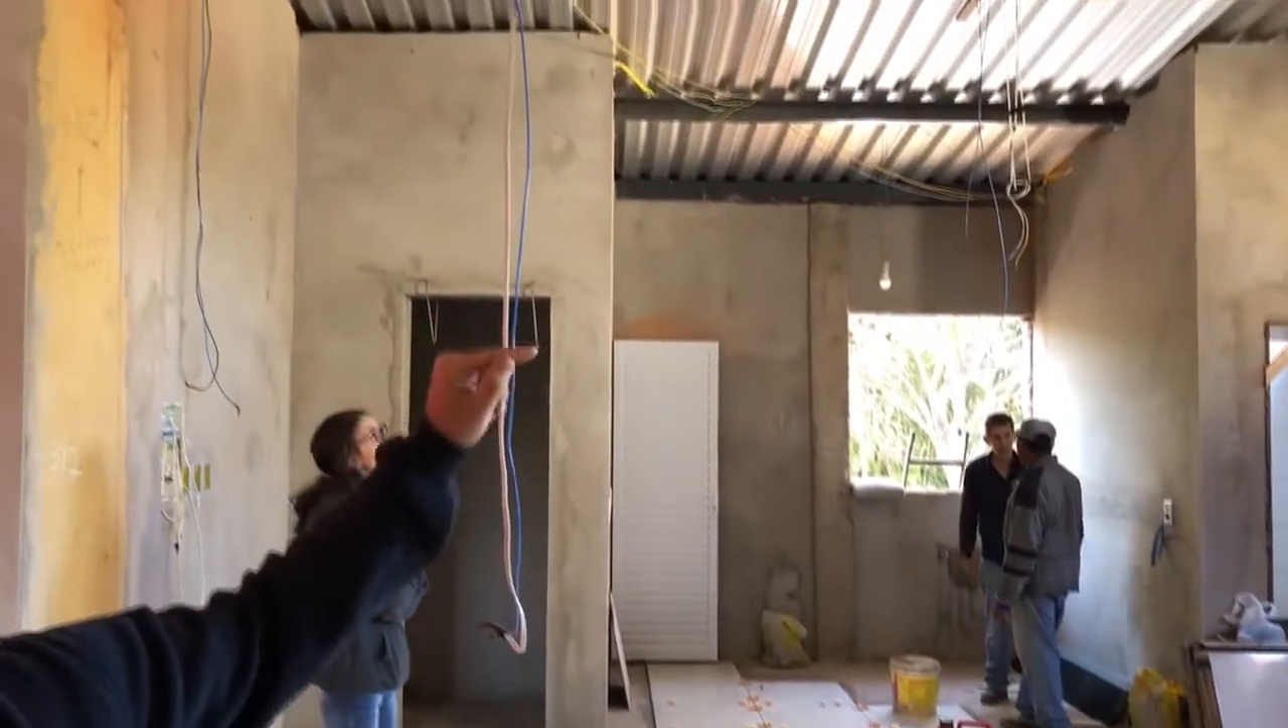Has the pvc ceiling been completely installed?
No.